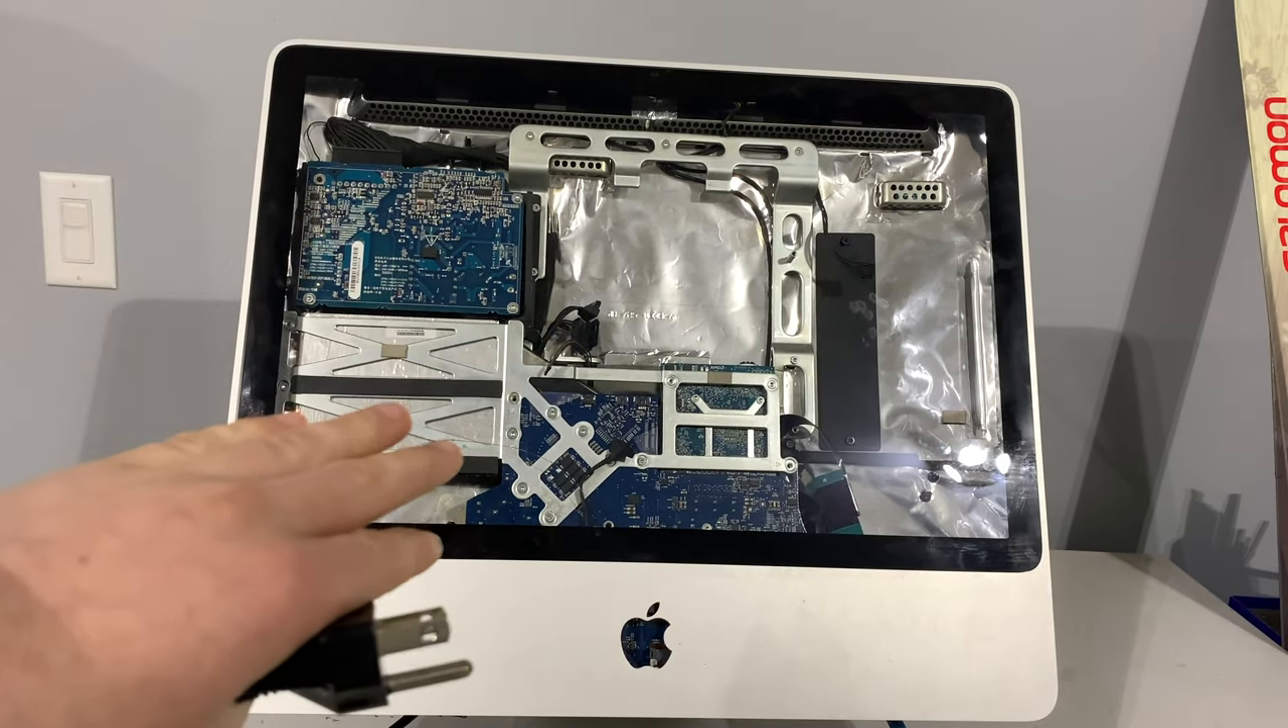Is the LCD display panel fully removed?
Yes.